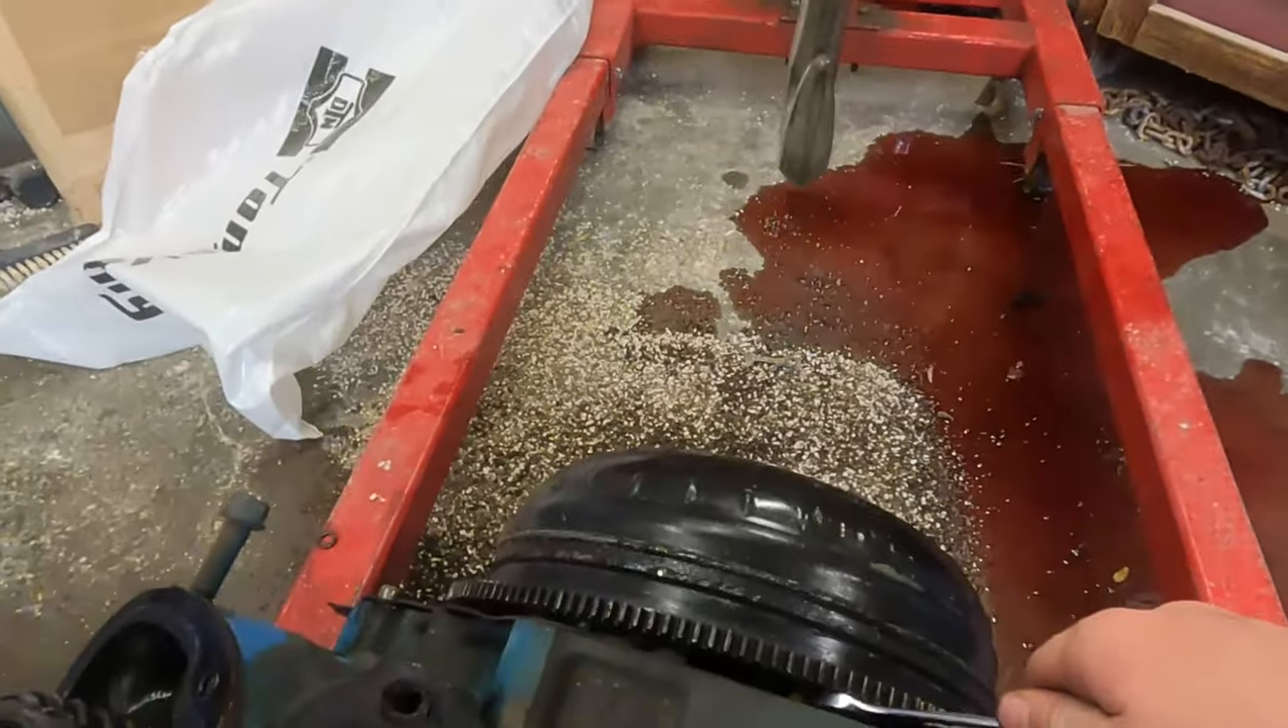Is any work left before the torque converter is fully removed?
Yes.